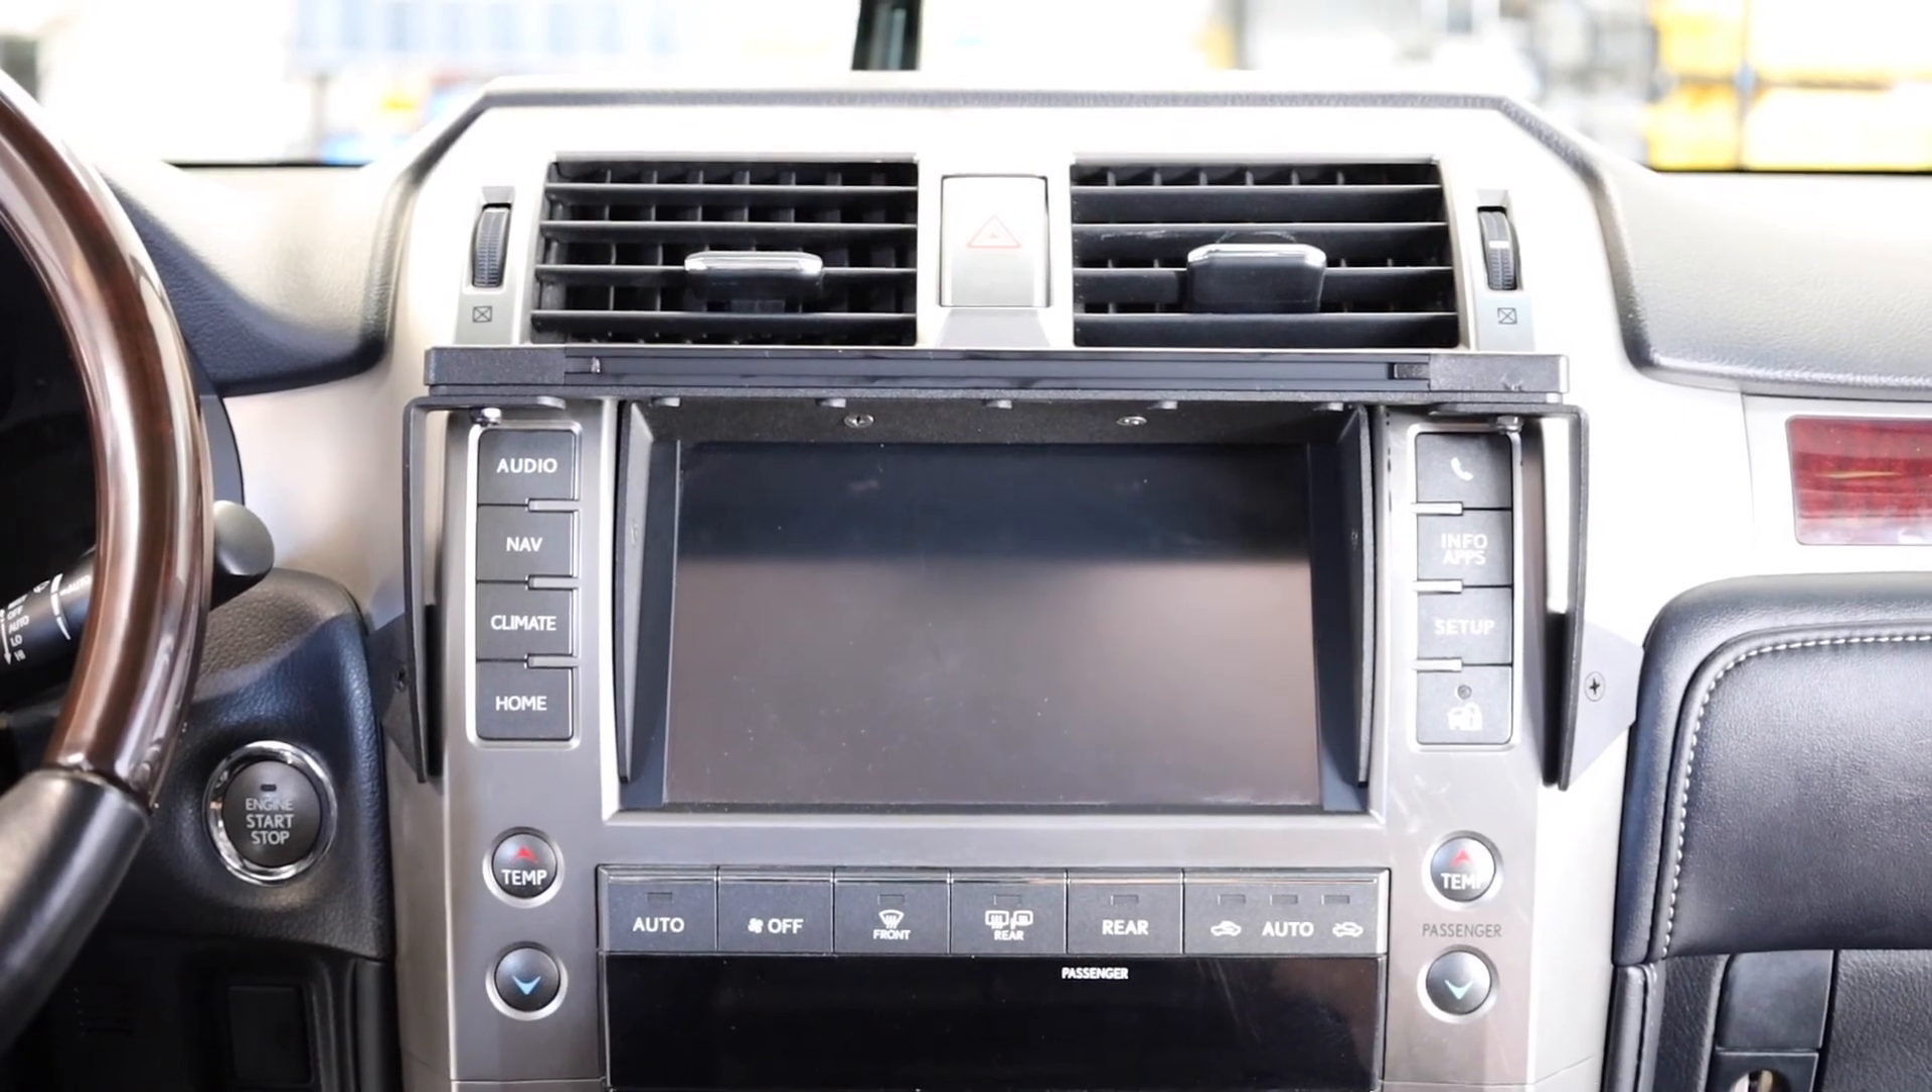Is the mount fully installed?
Yes.